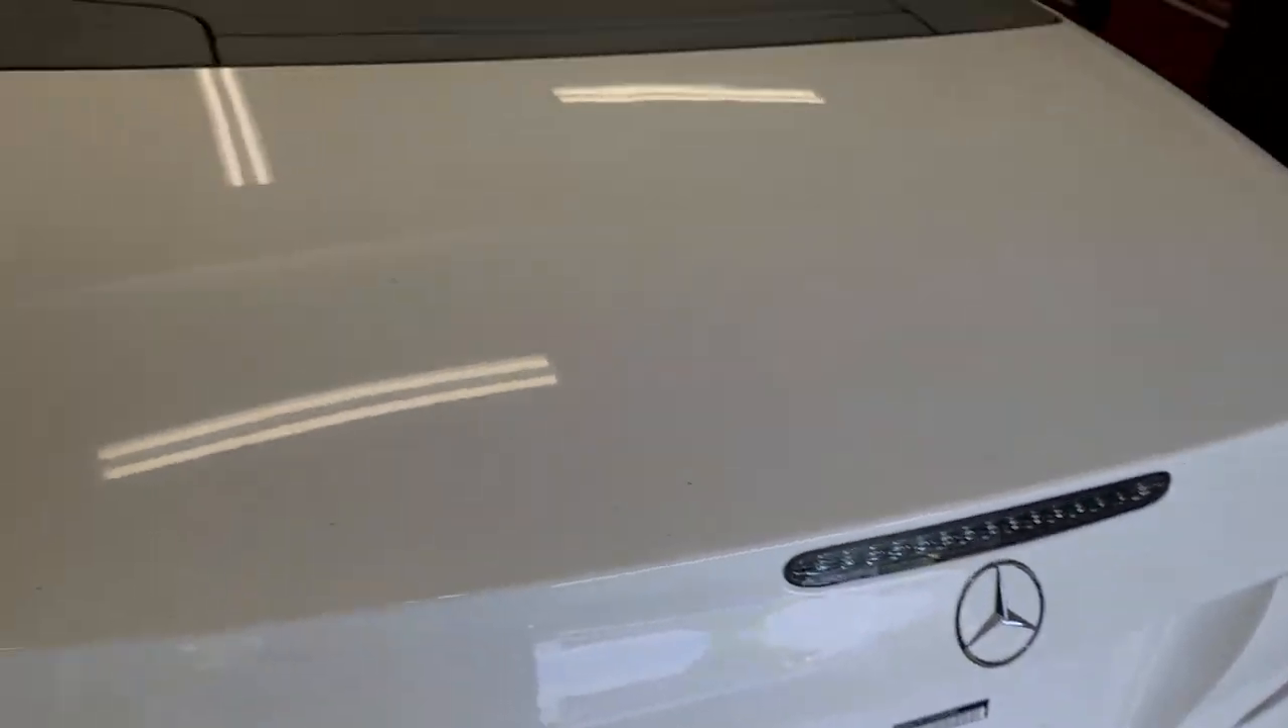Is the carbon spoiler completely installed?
No.